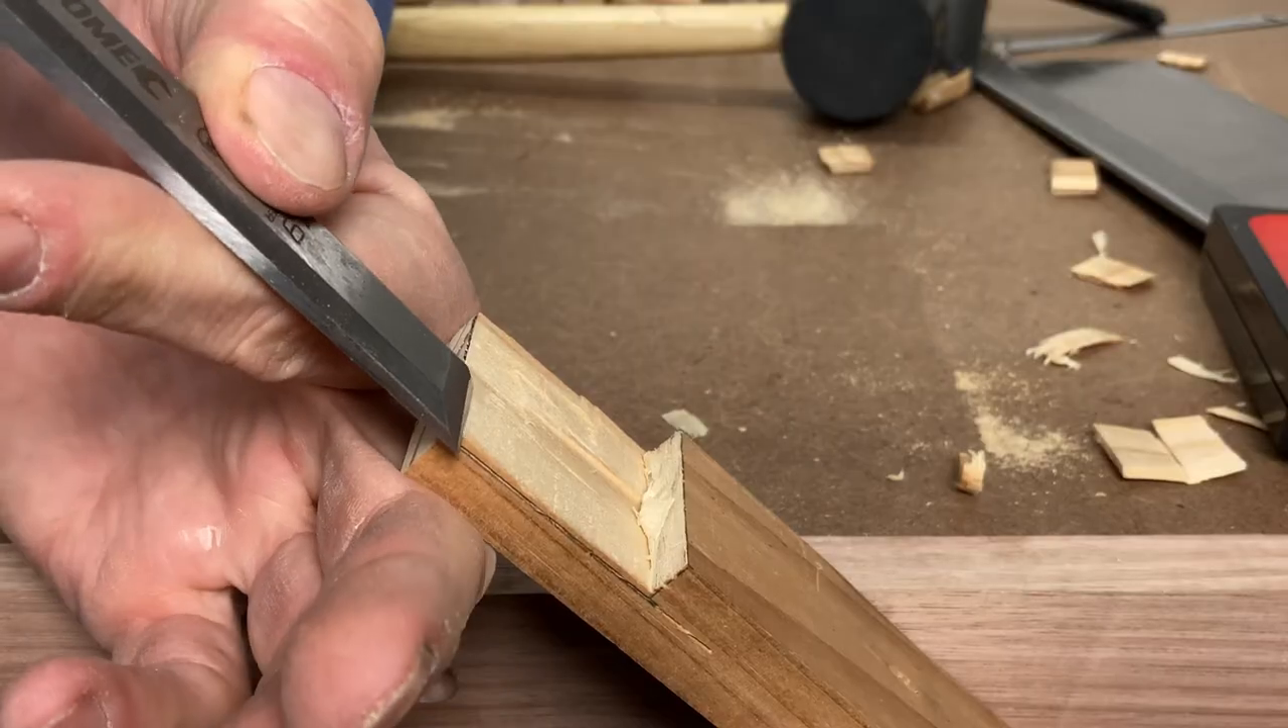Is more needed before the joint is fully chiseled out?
Yes.